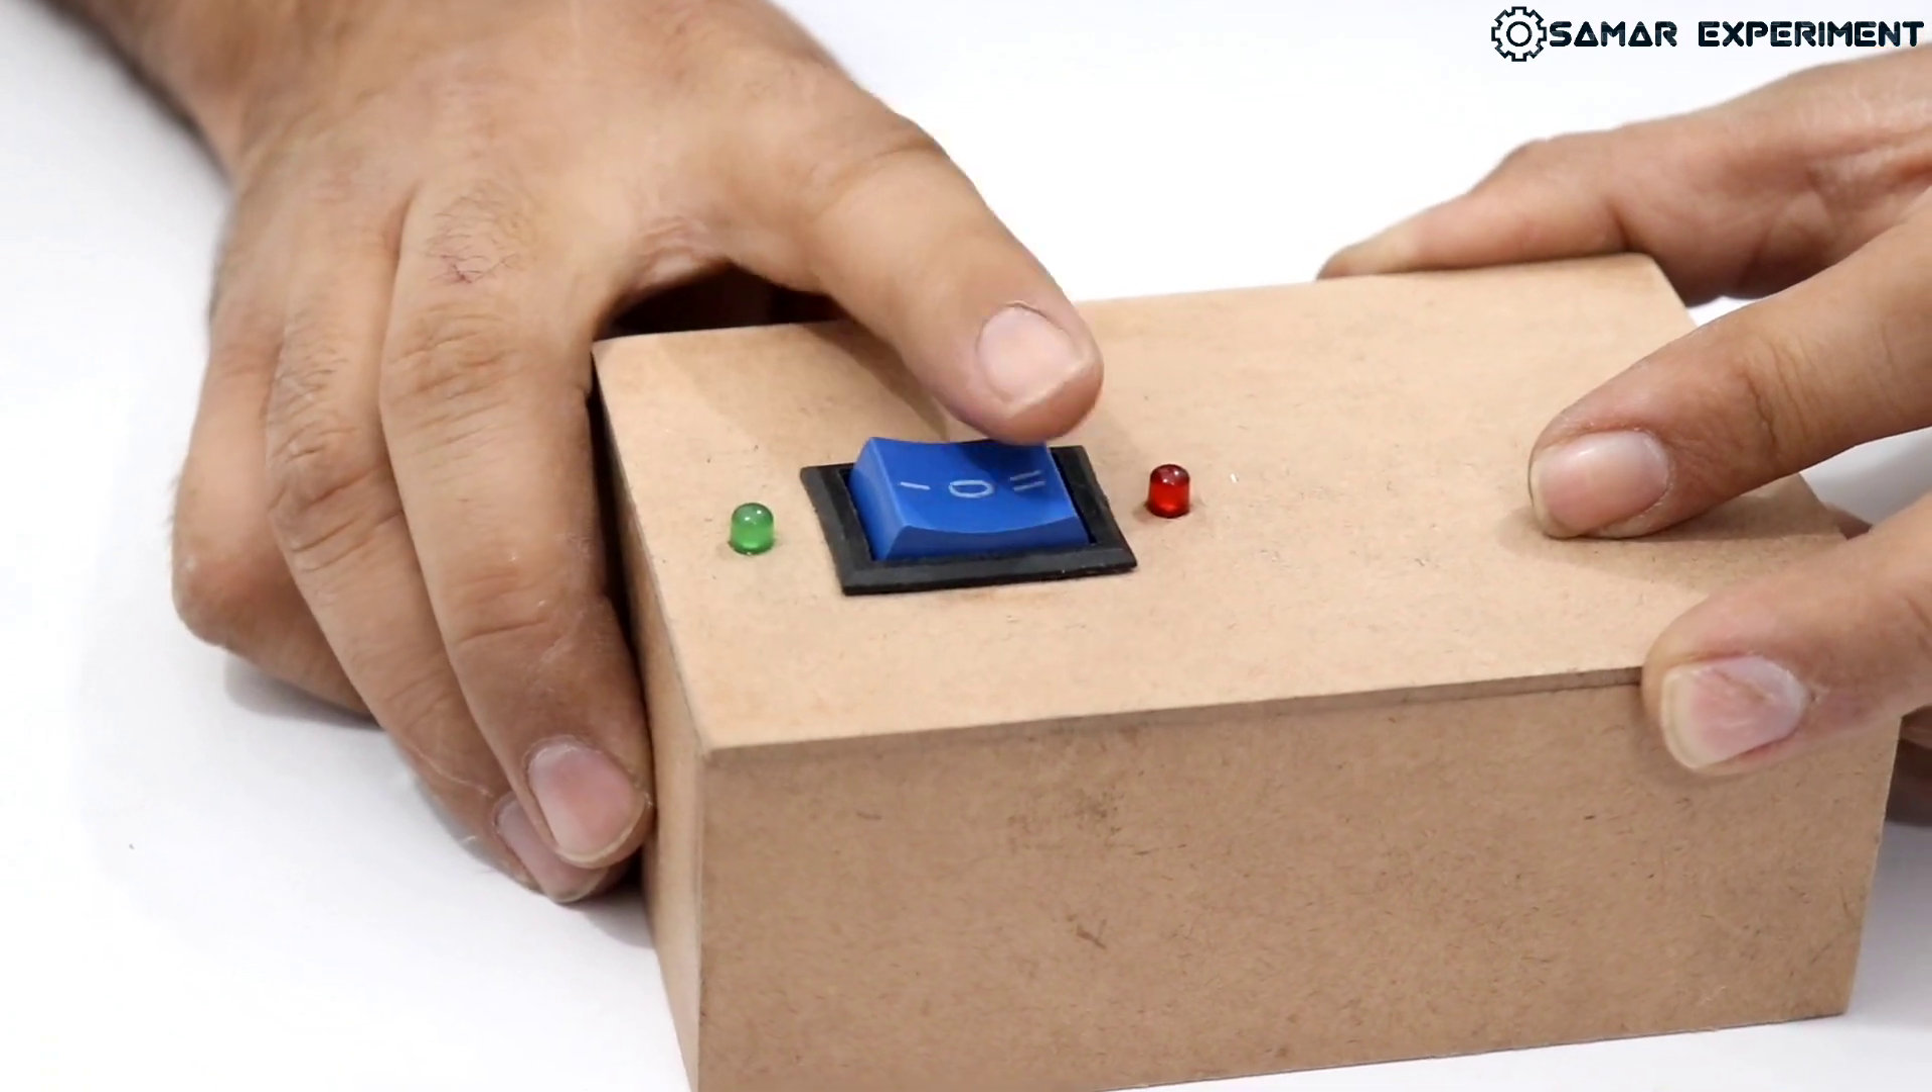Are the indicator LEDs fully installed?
Yes.